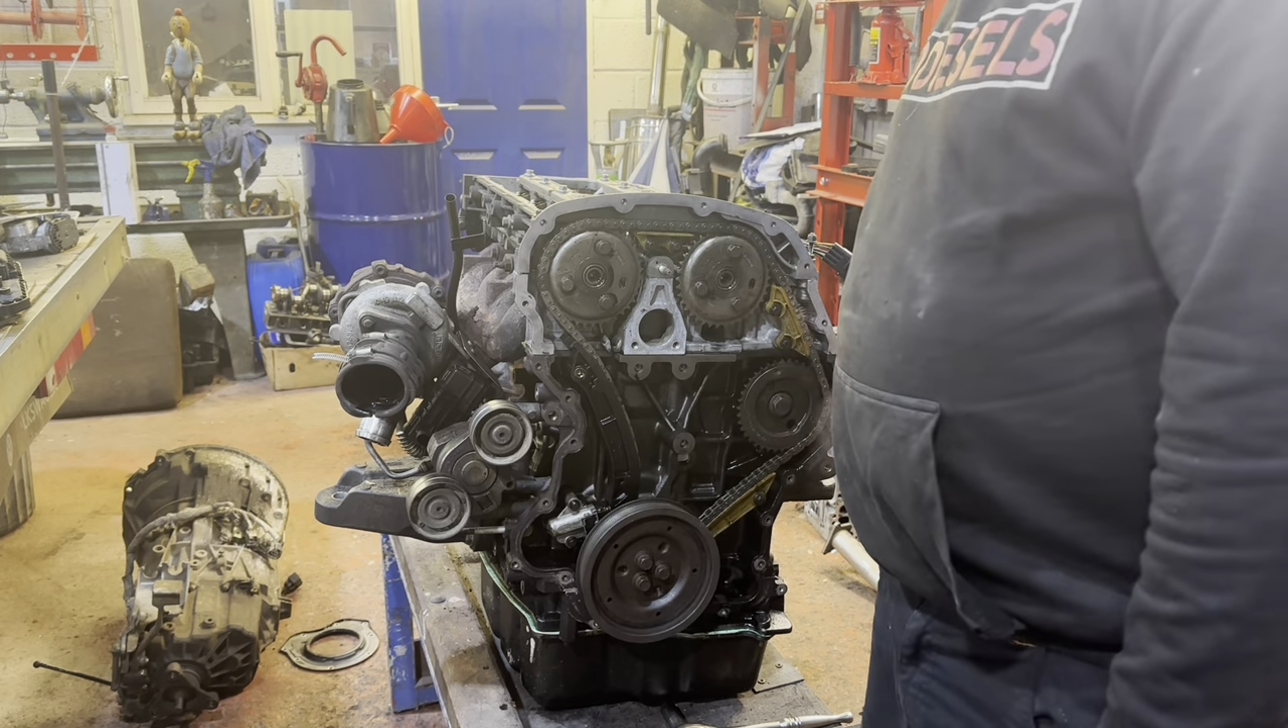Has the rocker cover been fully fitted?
No.